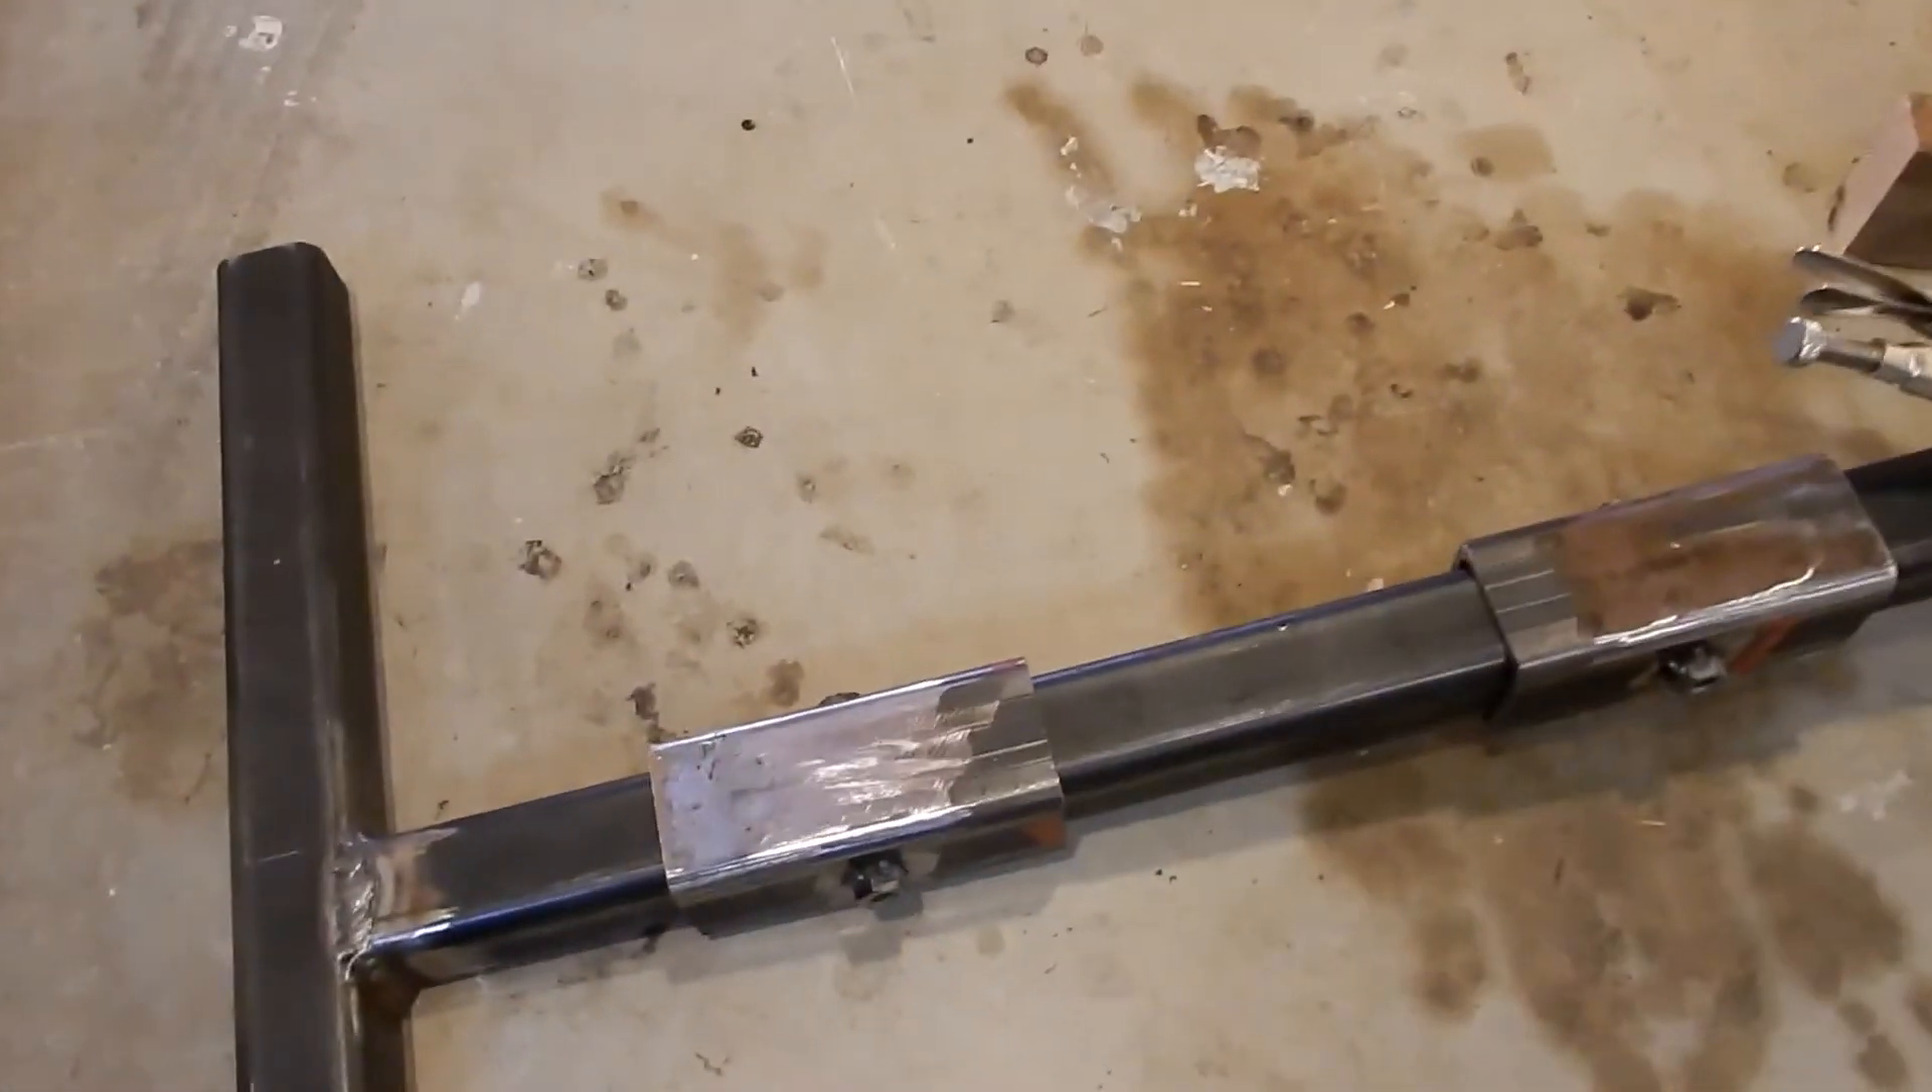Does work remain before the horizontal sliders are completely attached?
No.